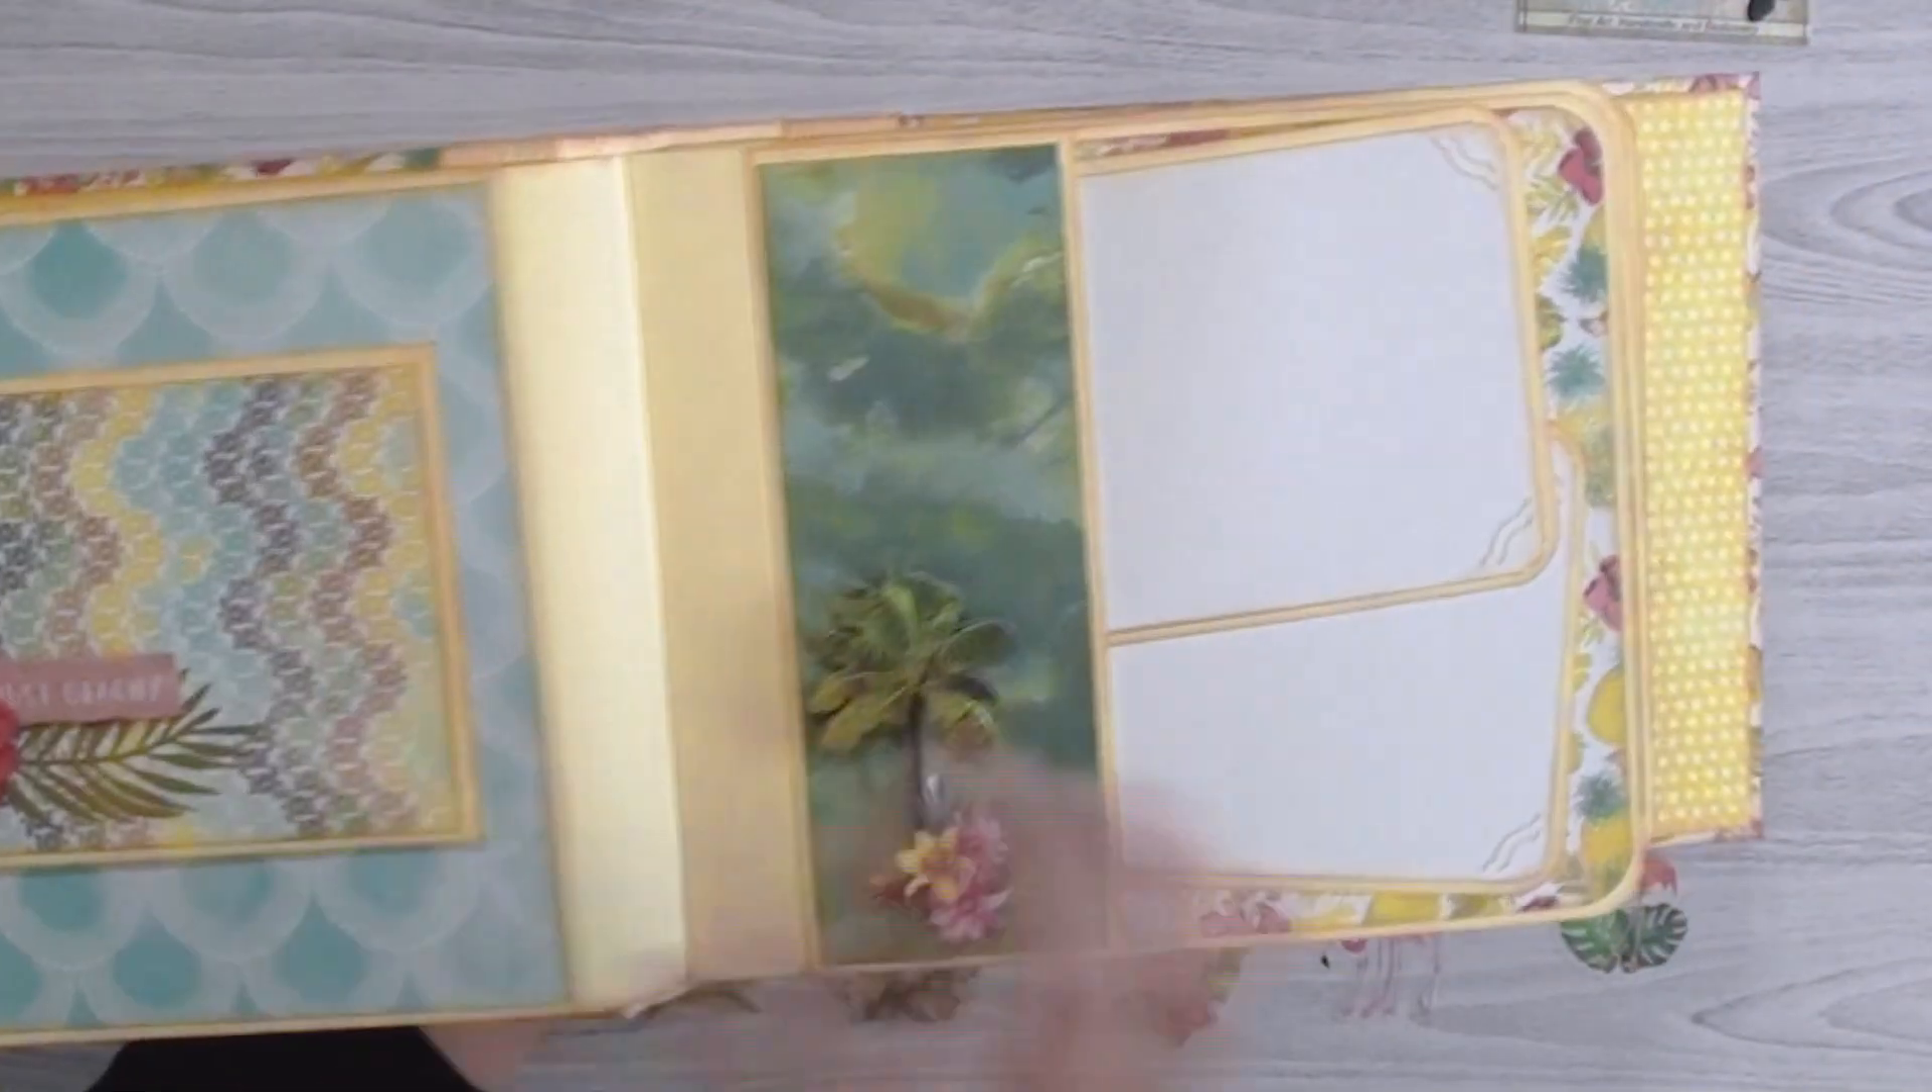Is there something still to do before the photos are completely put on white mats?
Yes.